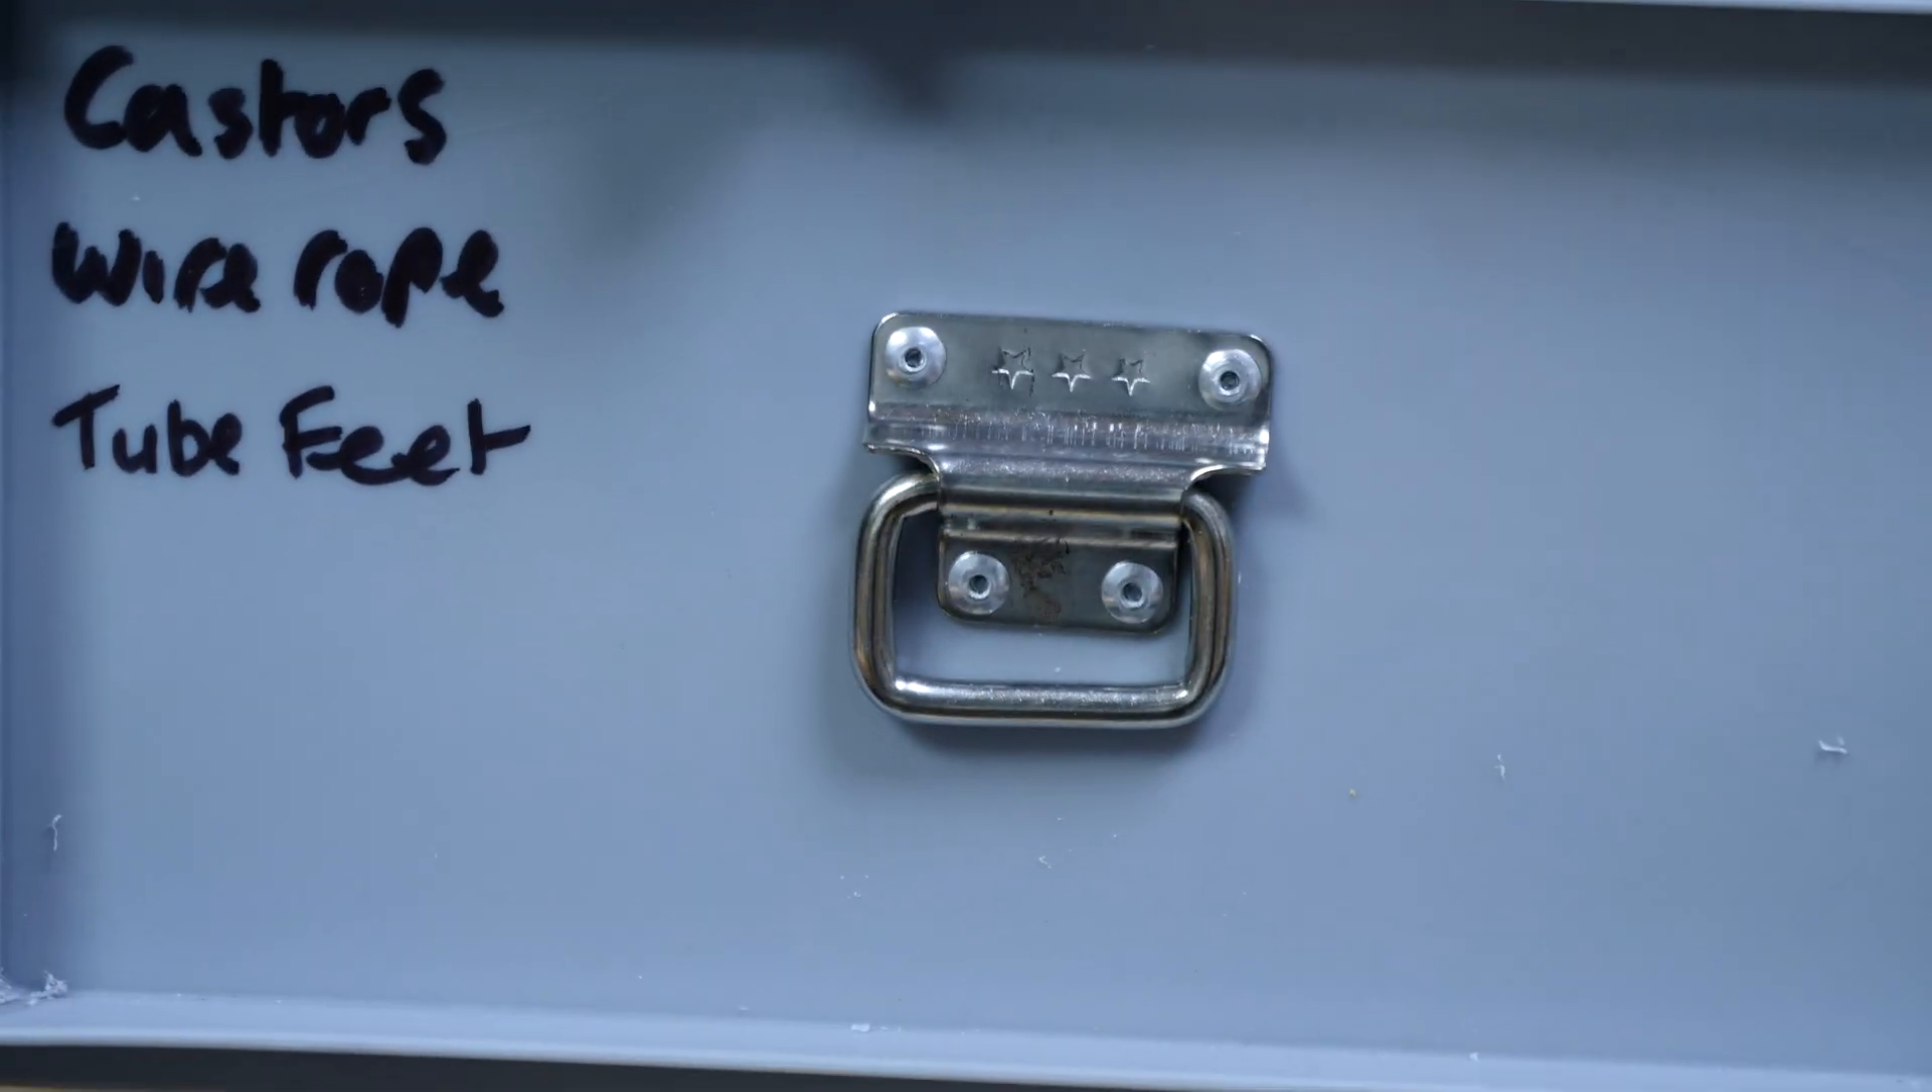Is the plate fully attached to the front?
Yes.